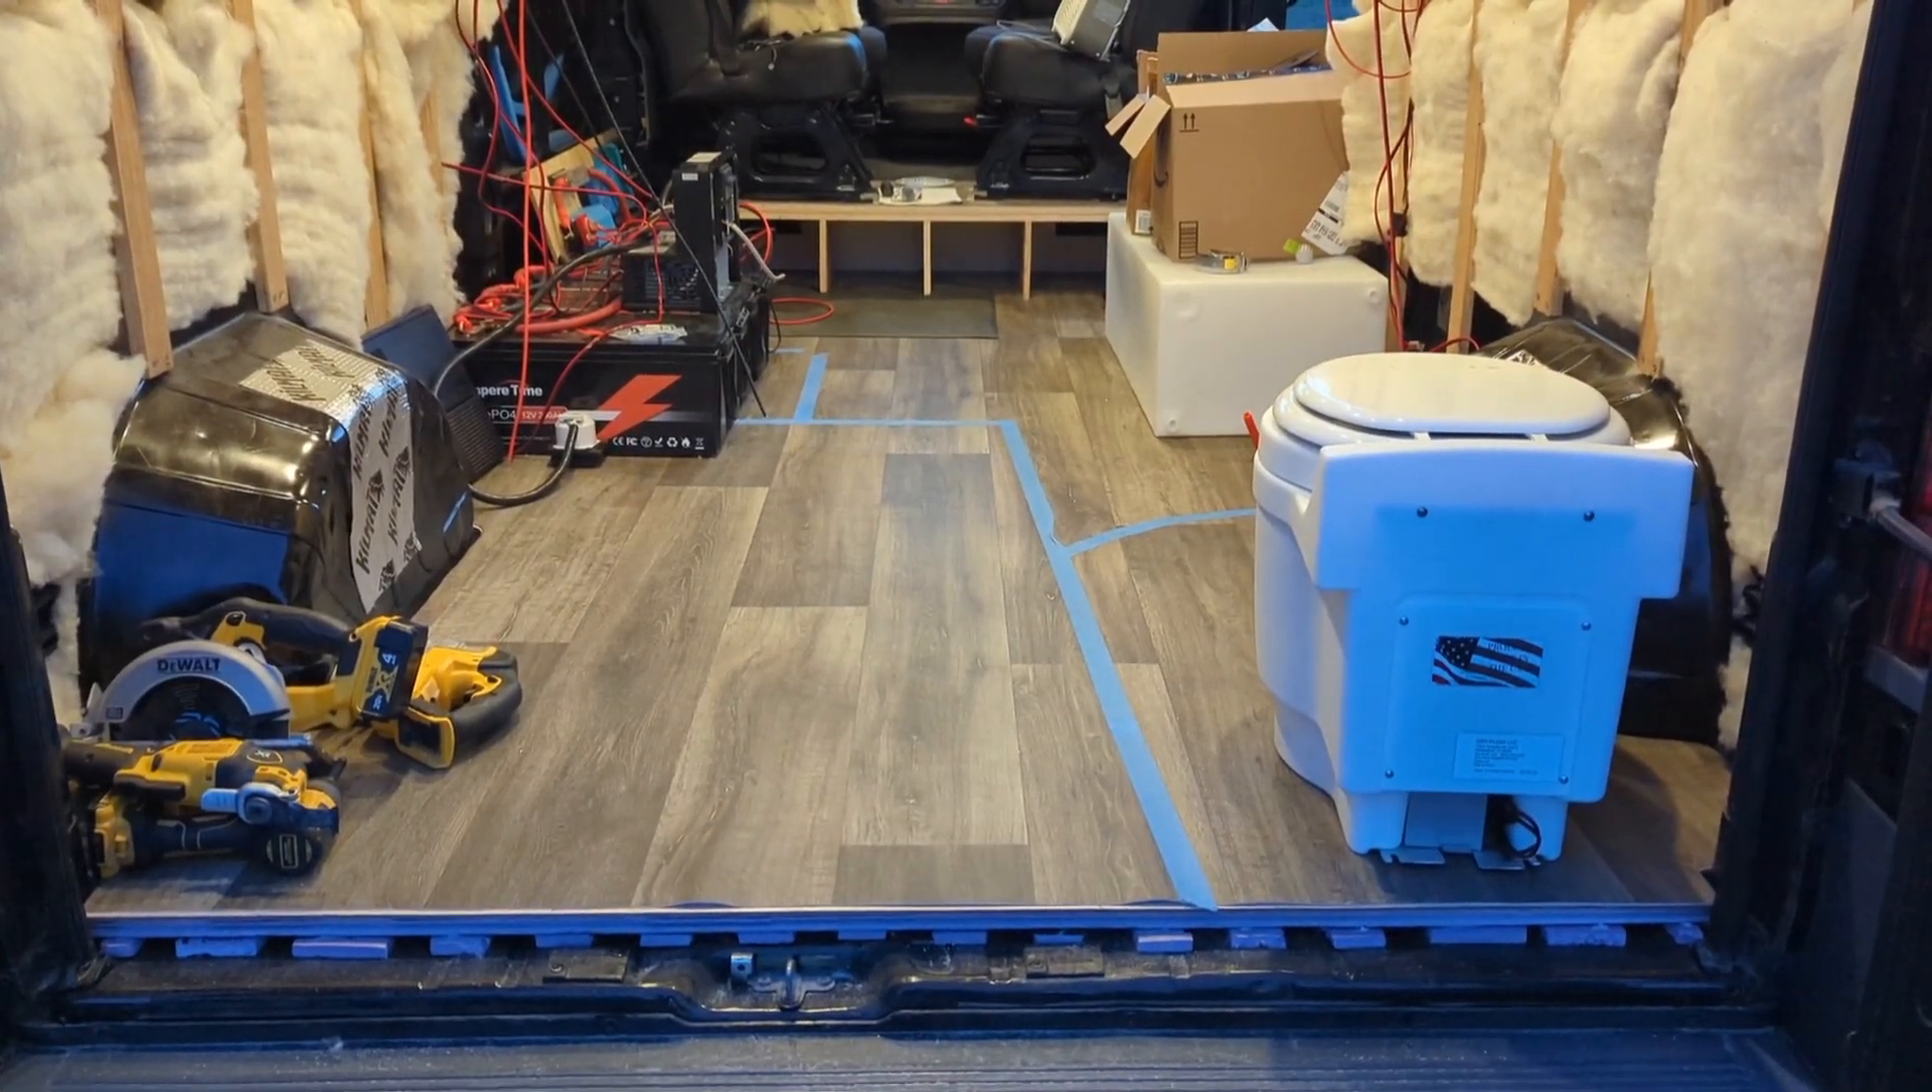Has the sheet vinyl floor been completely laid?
Yes.